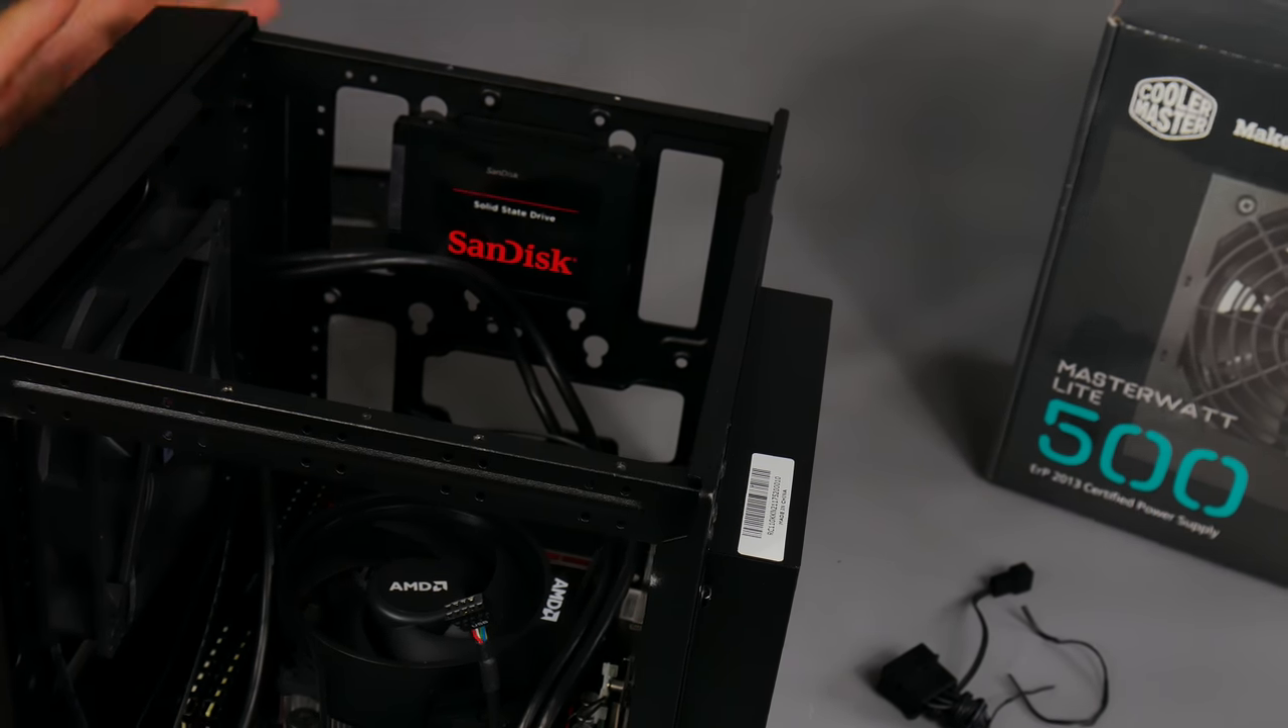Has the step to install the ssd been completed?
Yes.